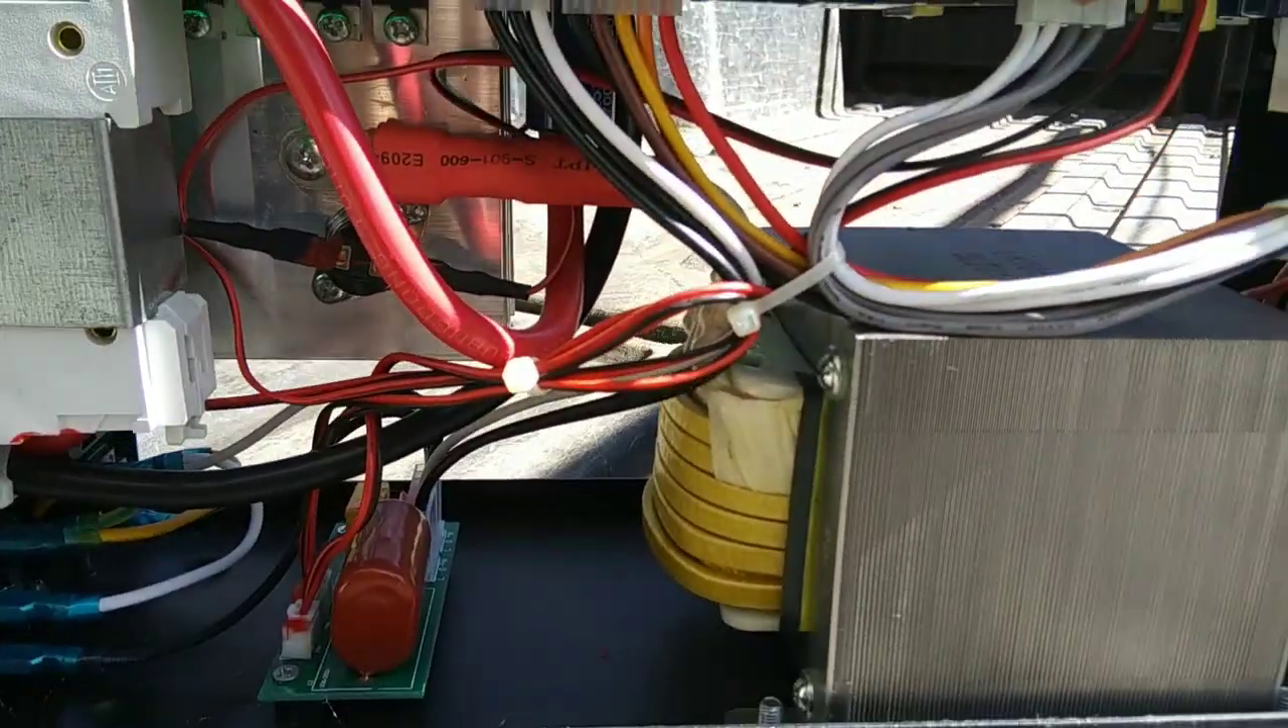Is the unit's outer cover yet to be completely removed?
No.